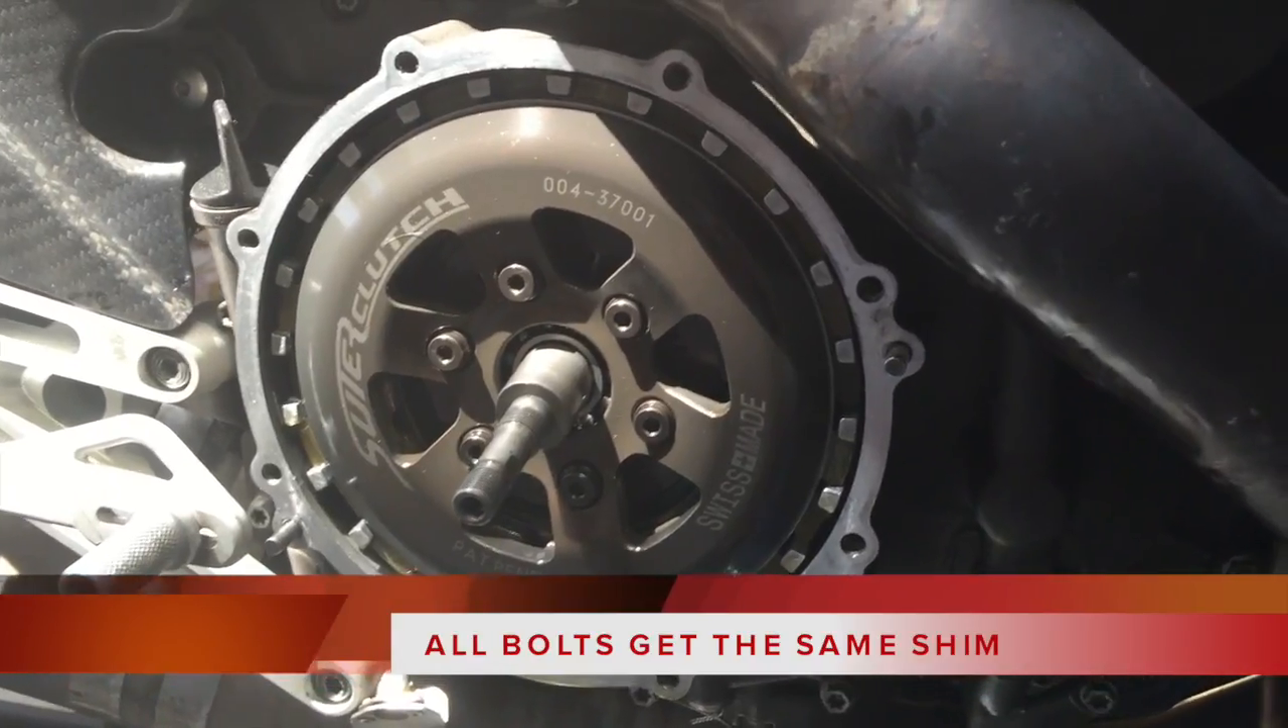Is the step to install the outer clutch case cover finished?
No.